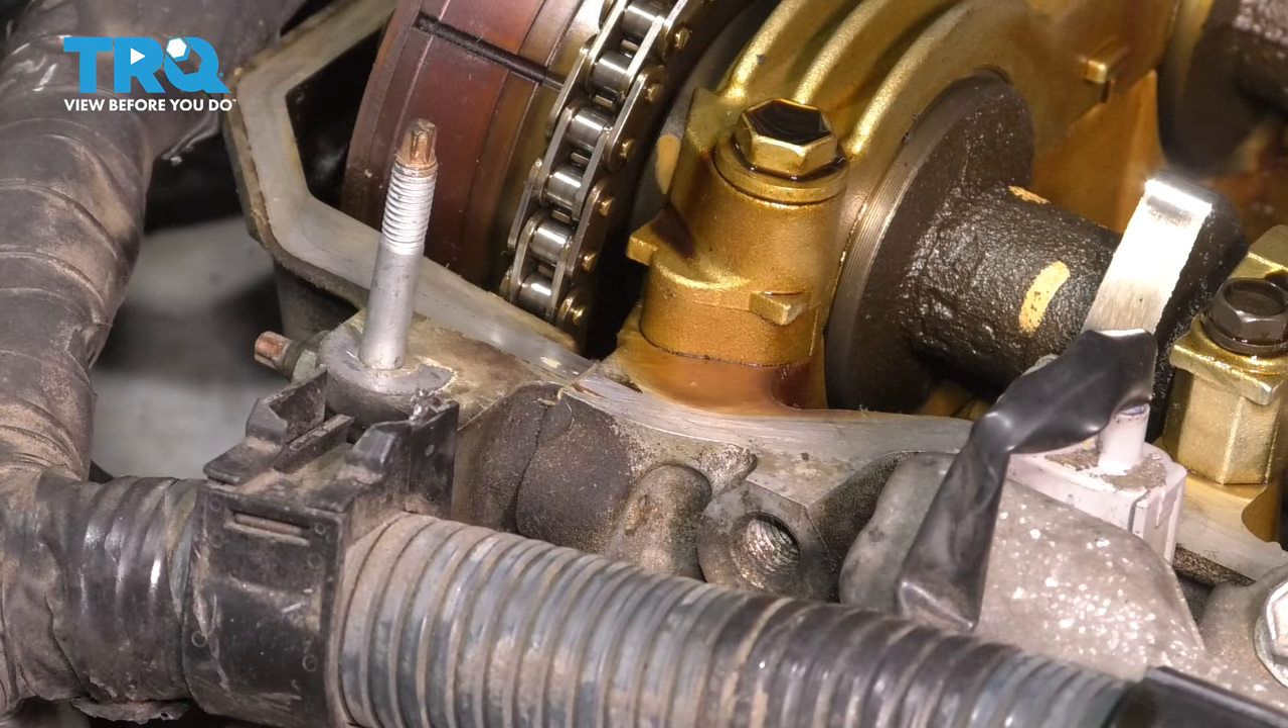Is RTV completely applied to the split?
No.